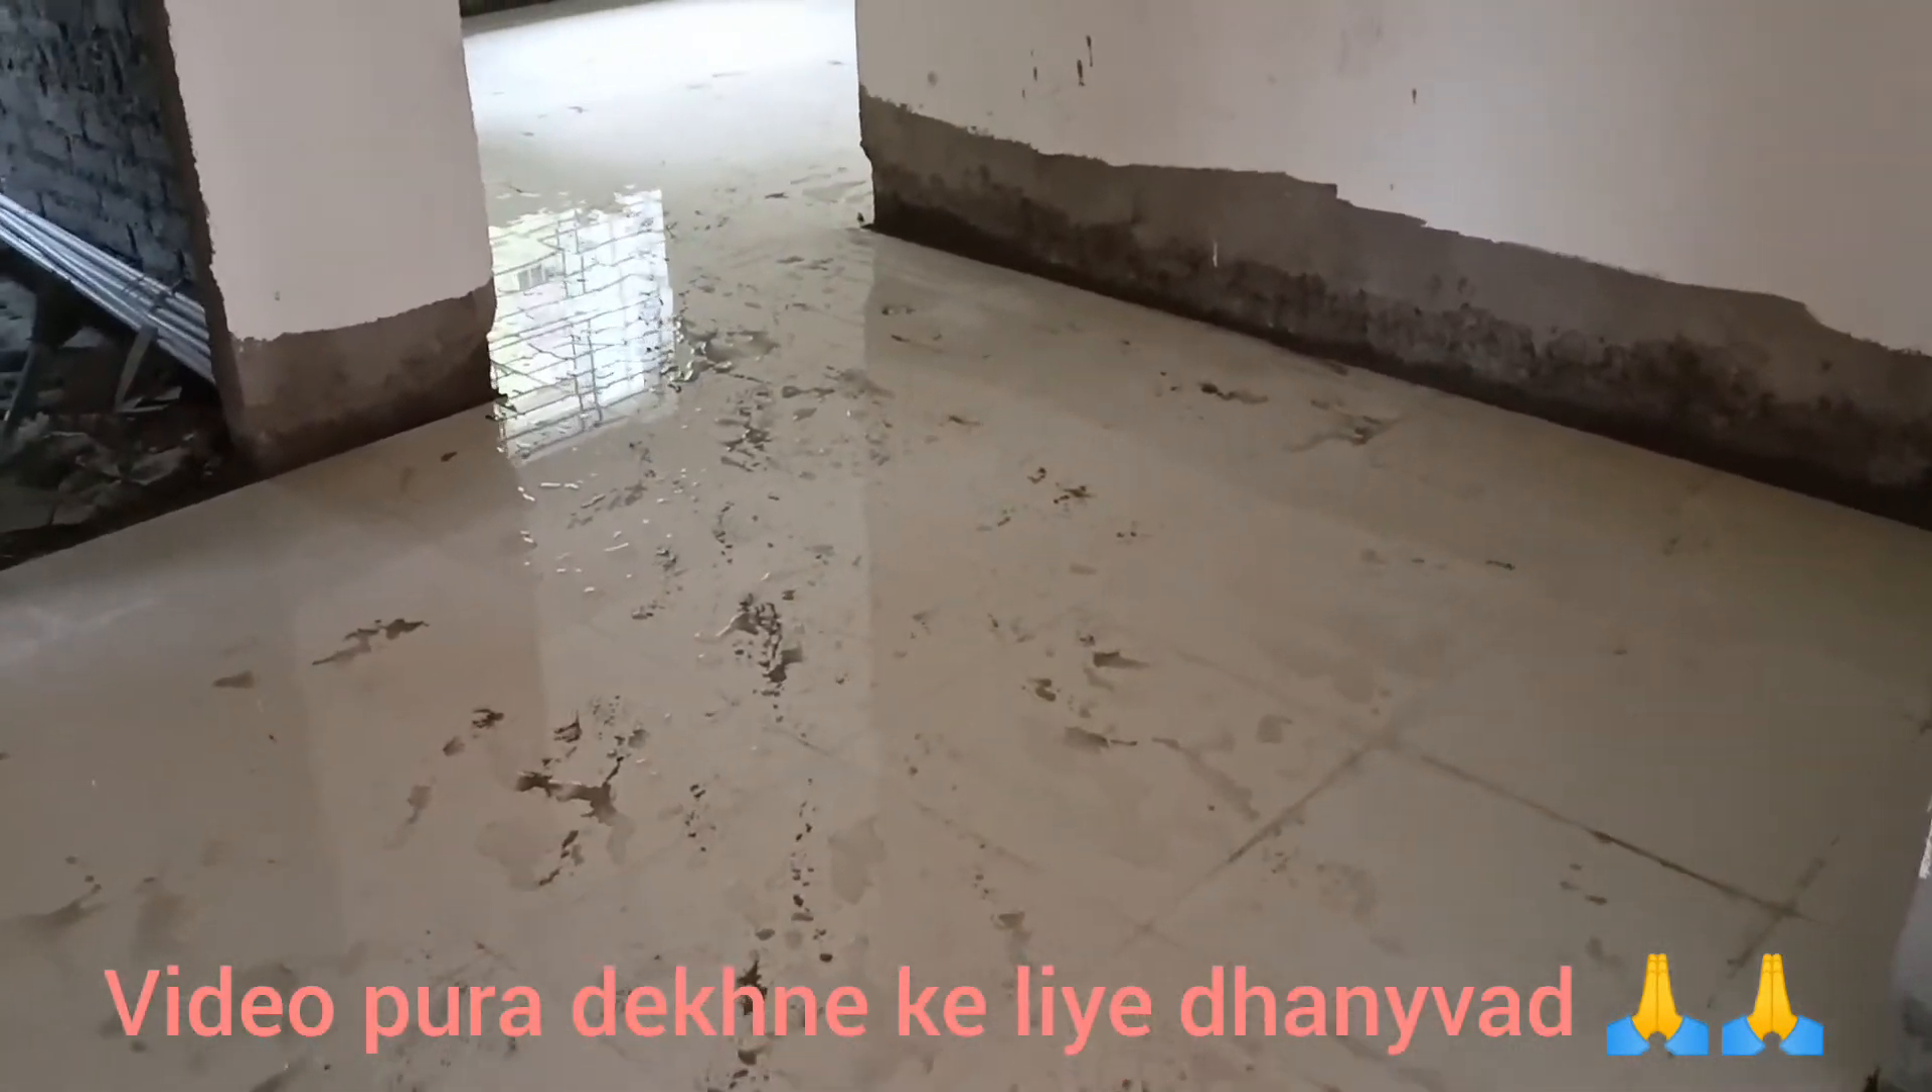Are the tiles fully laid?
Yes.